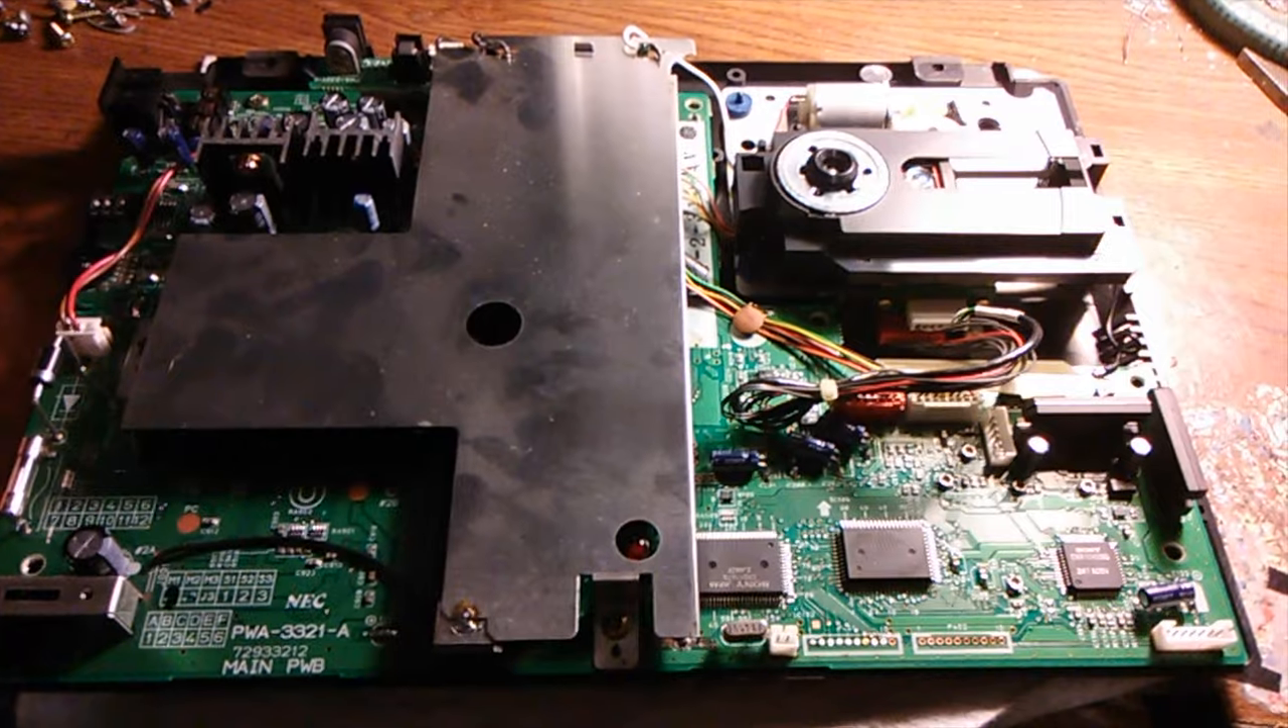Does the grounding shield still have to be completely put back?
No.